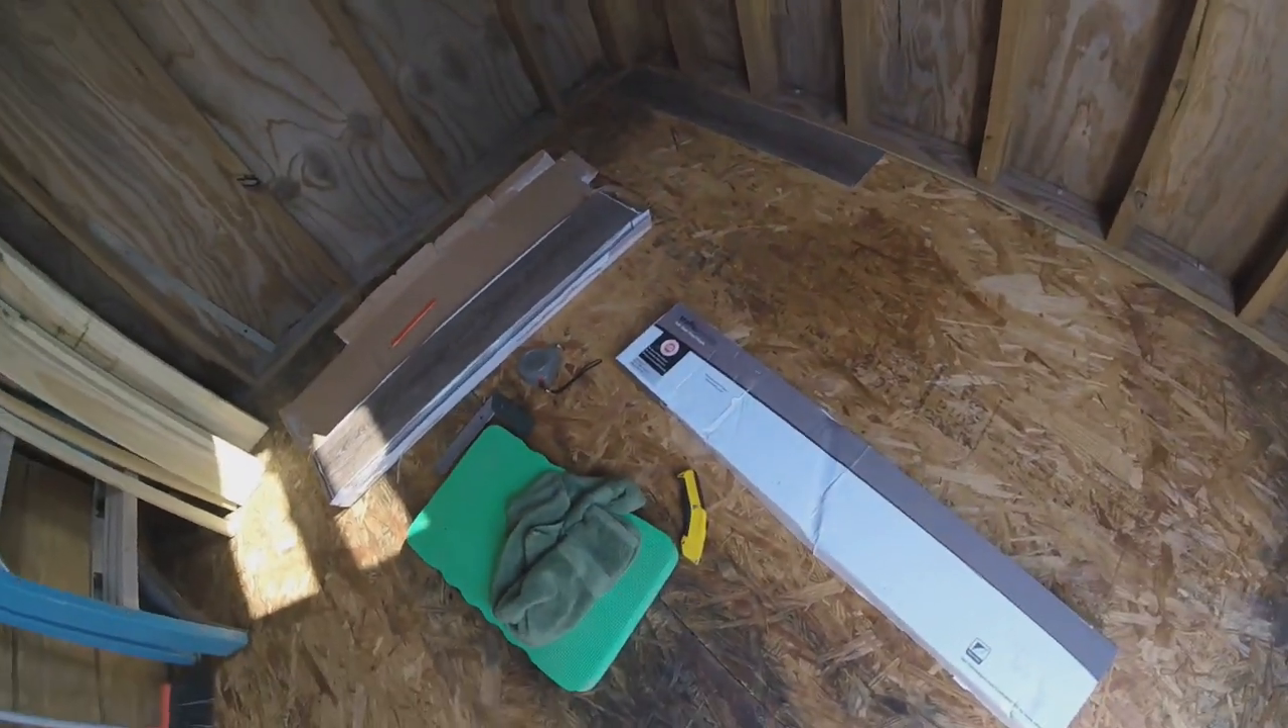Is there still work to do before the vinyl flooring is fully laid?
Yes.